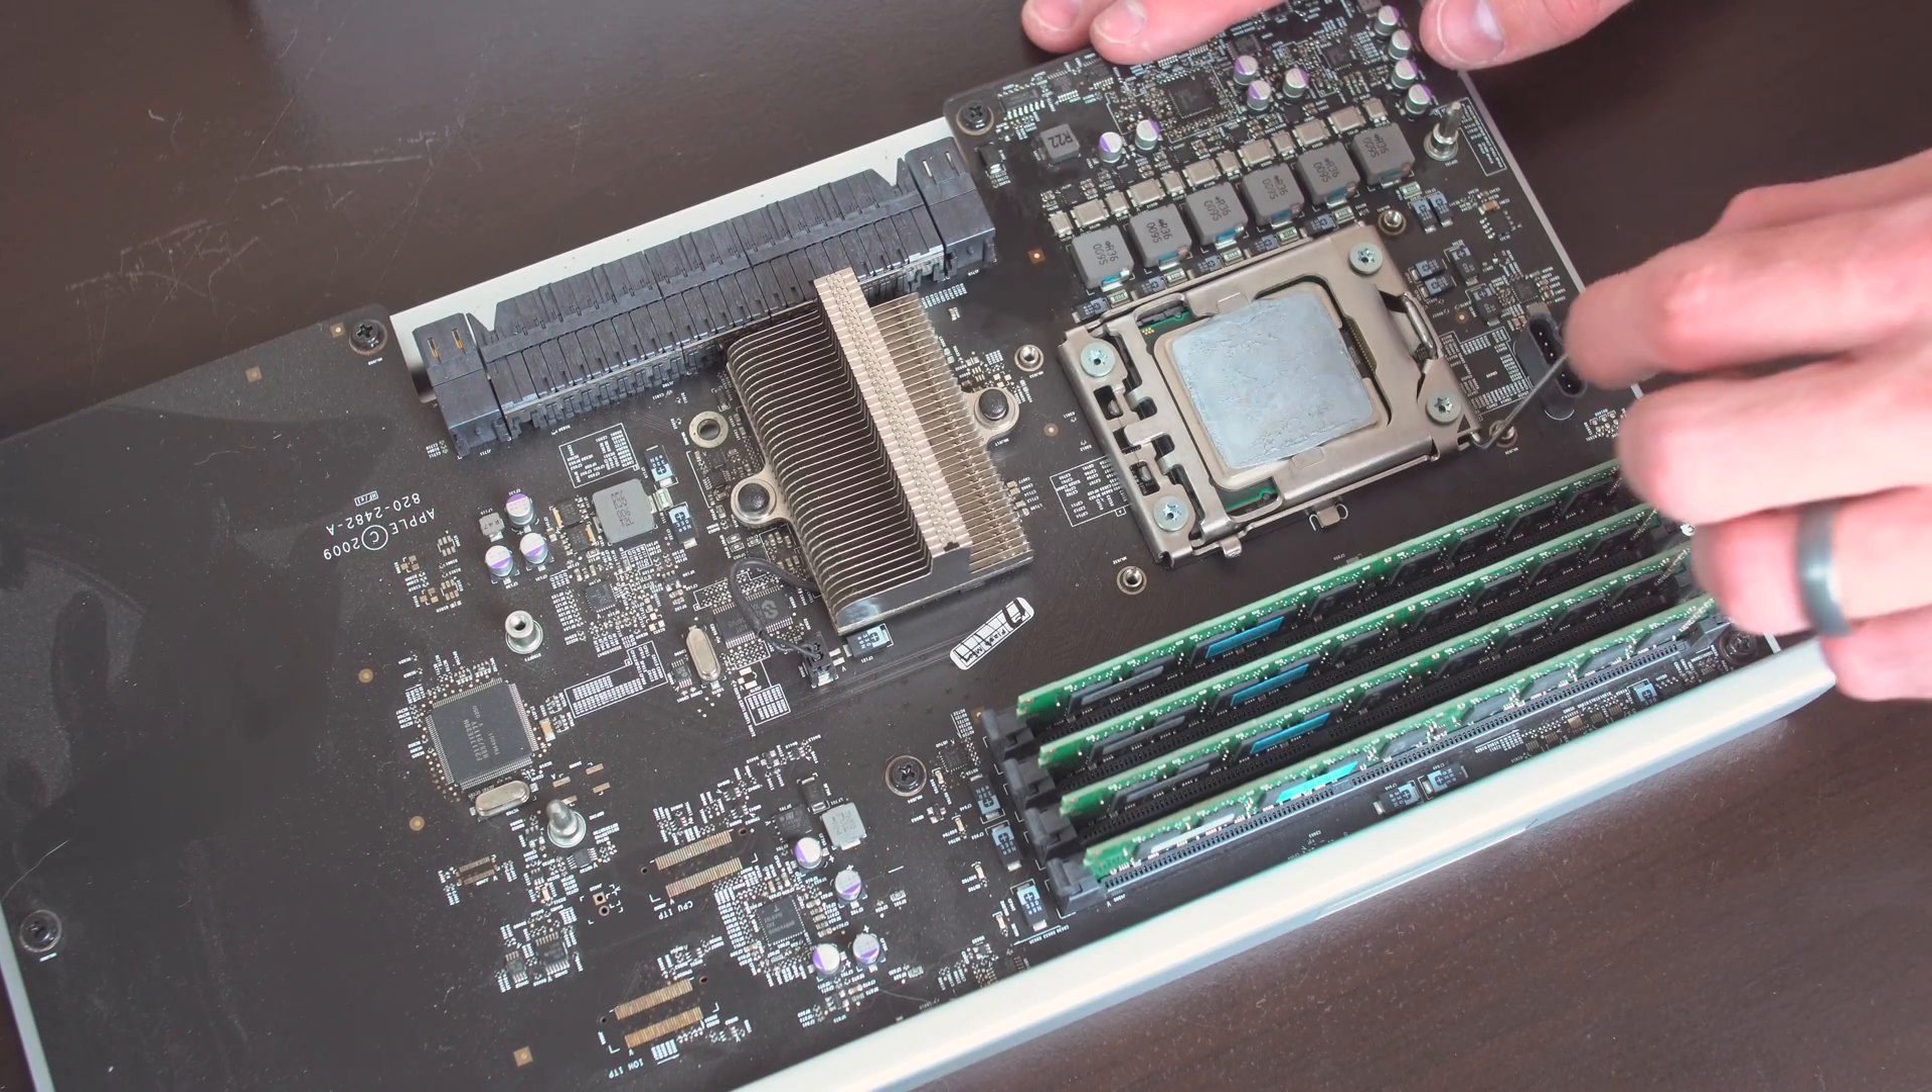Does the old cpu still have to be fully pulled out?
Yes.